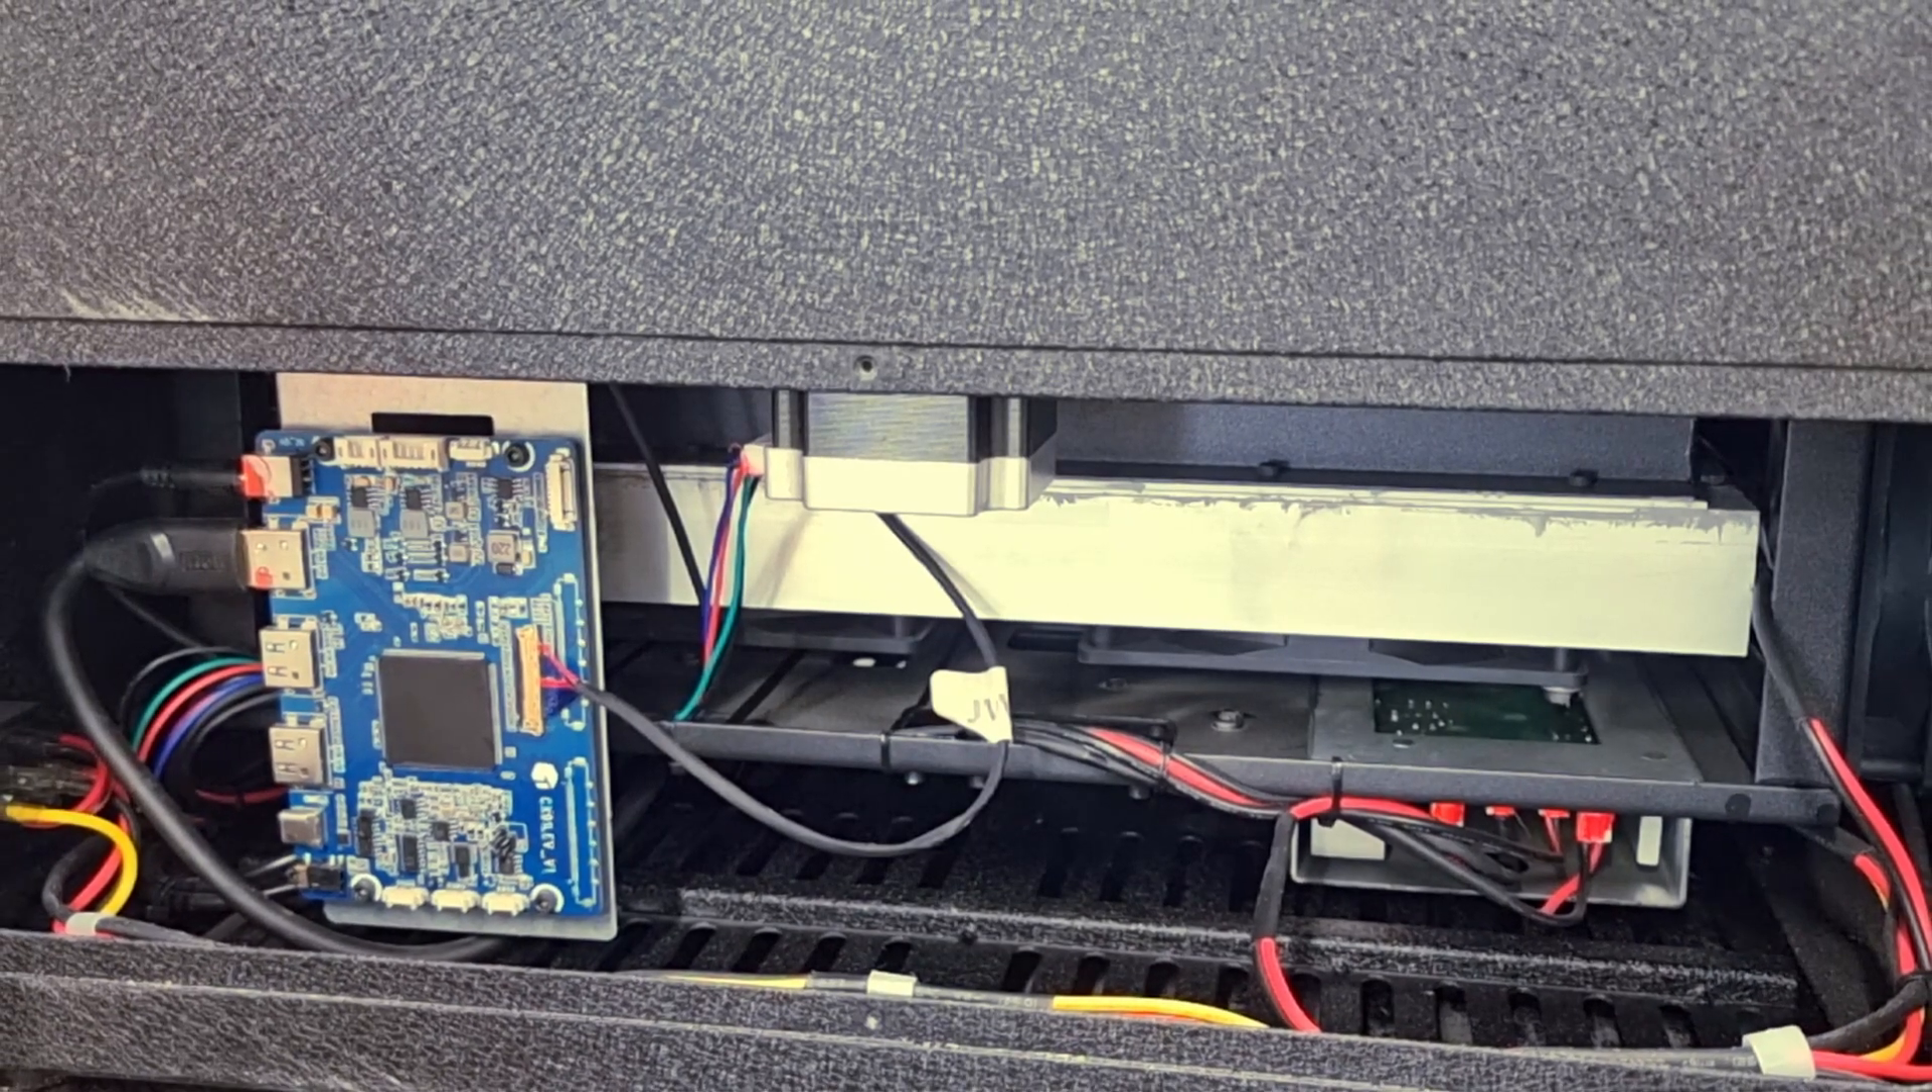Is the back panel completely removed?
Yes.